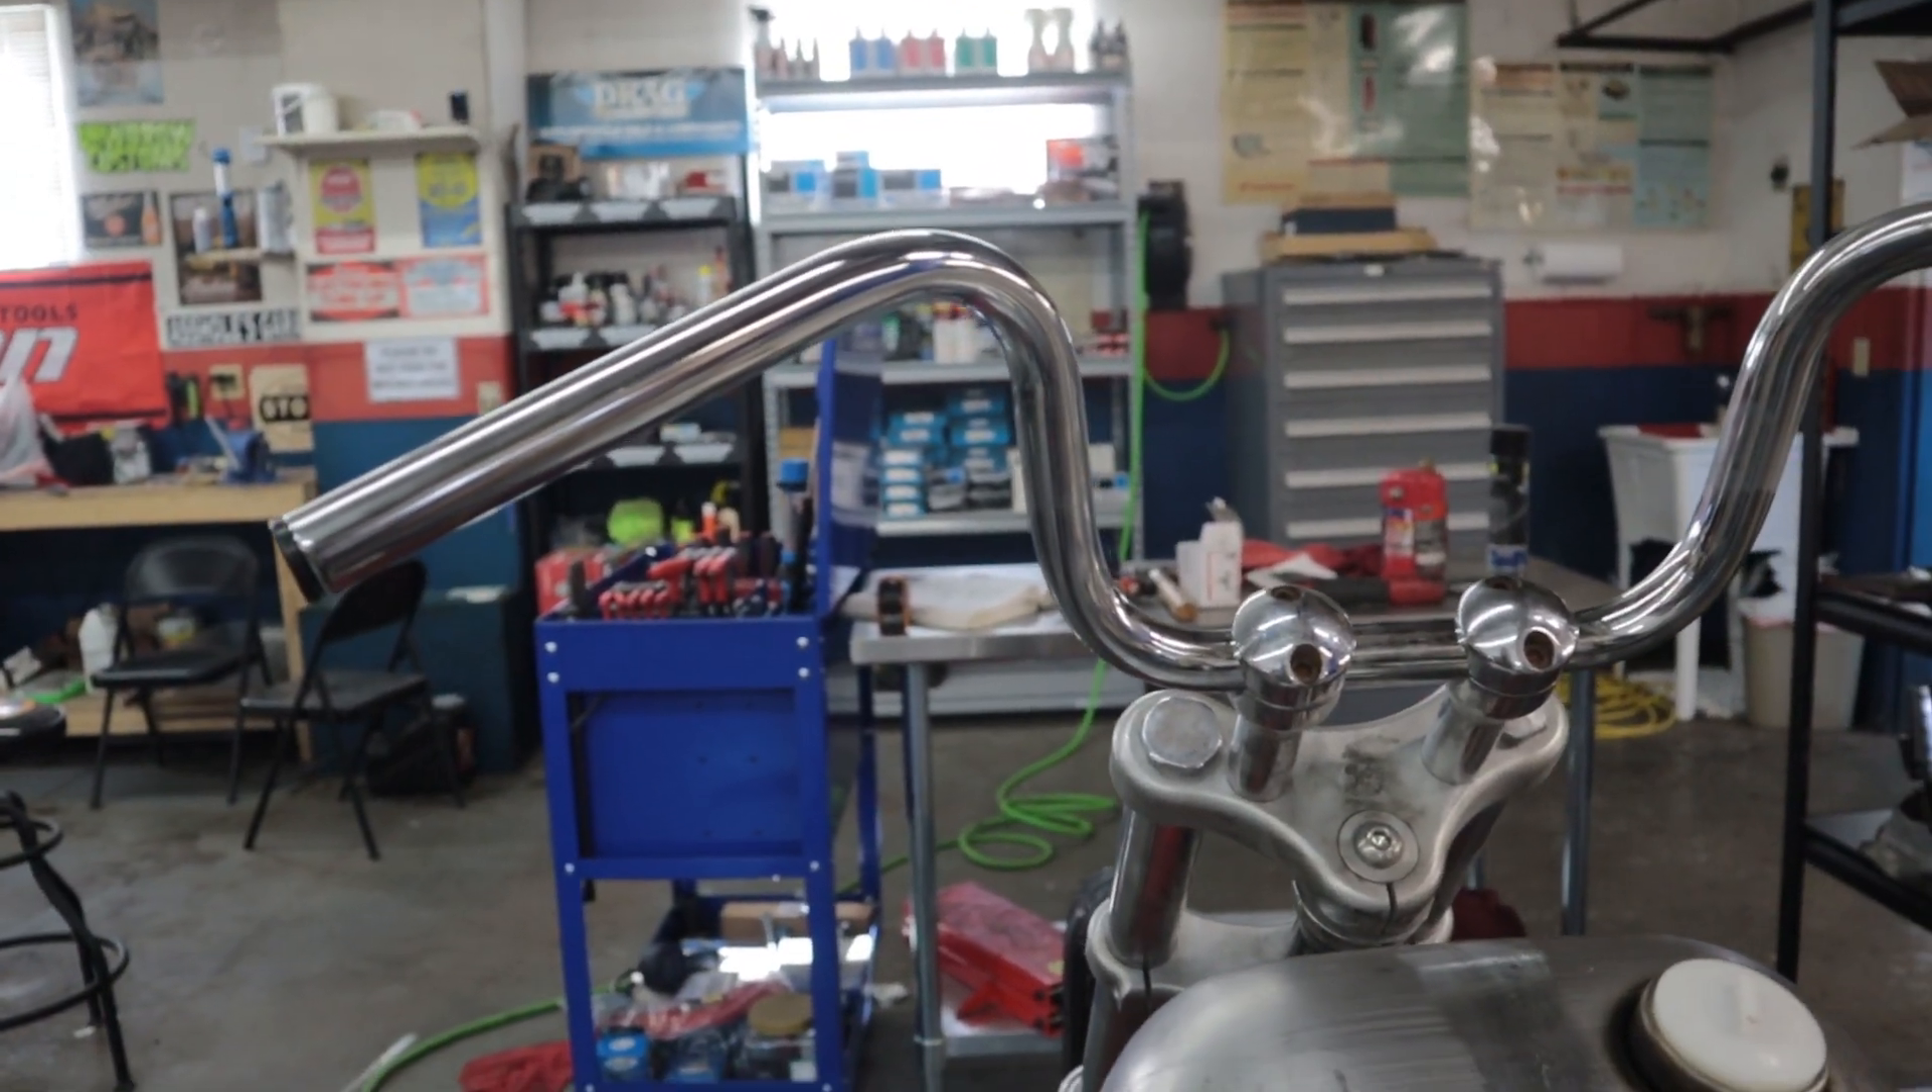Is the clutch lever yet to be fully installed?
Yes.